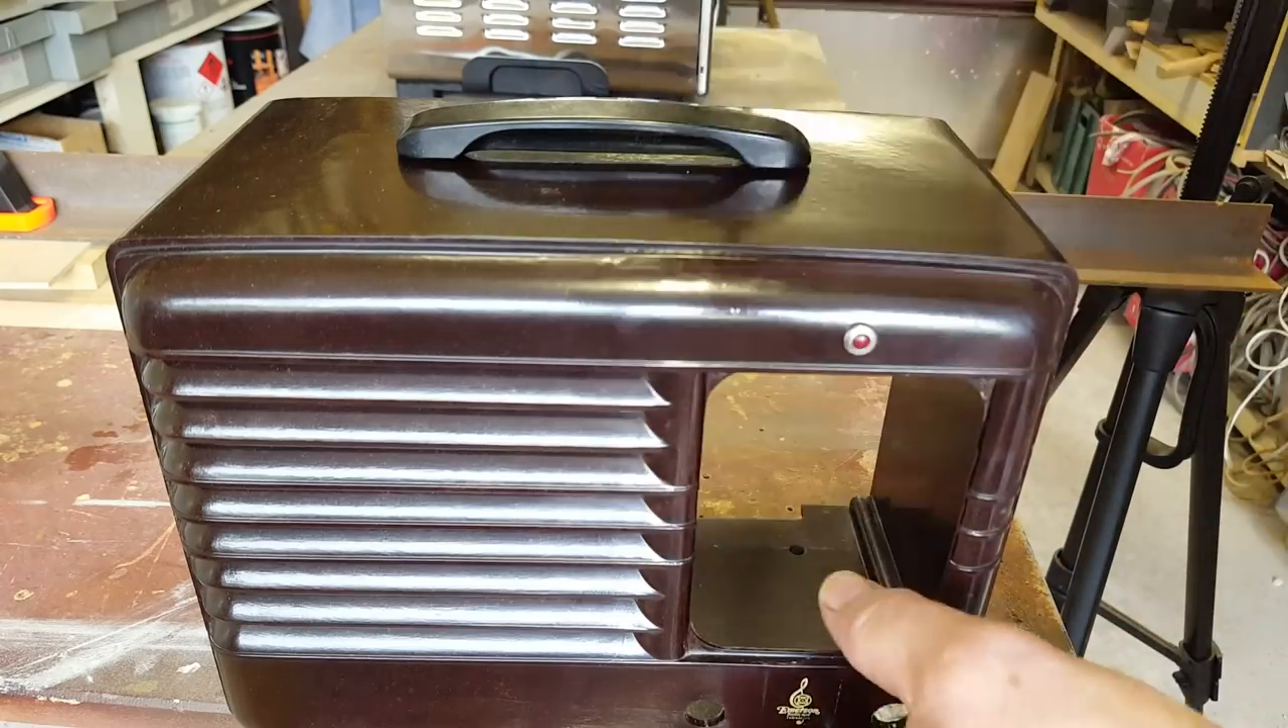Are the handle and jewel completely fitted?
Yes.